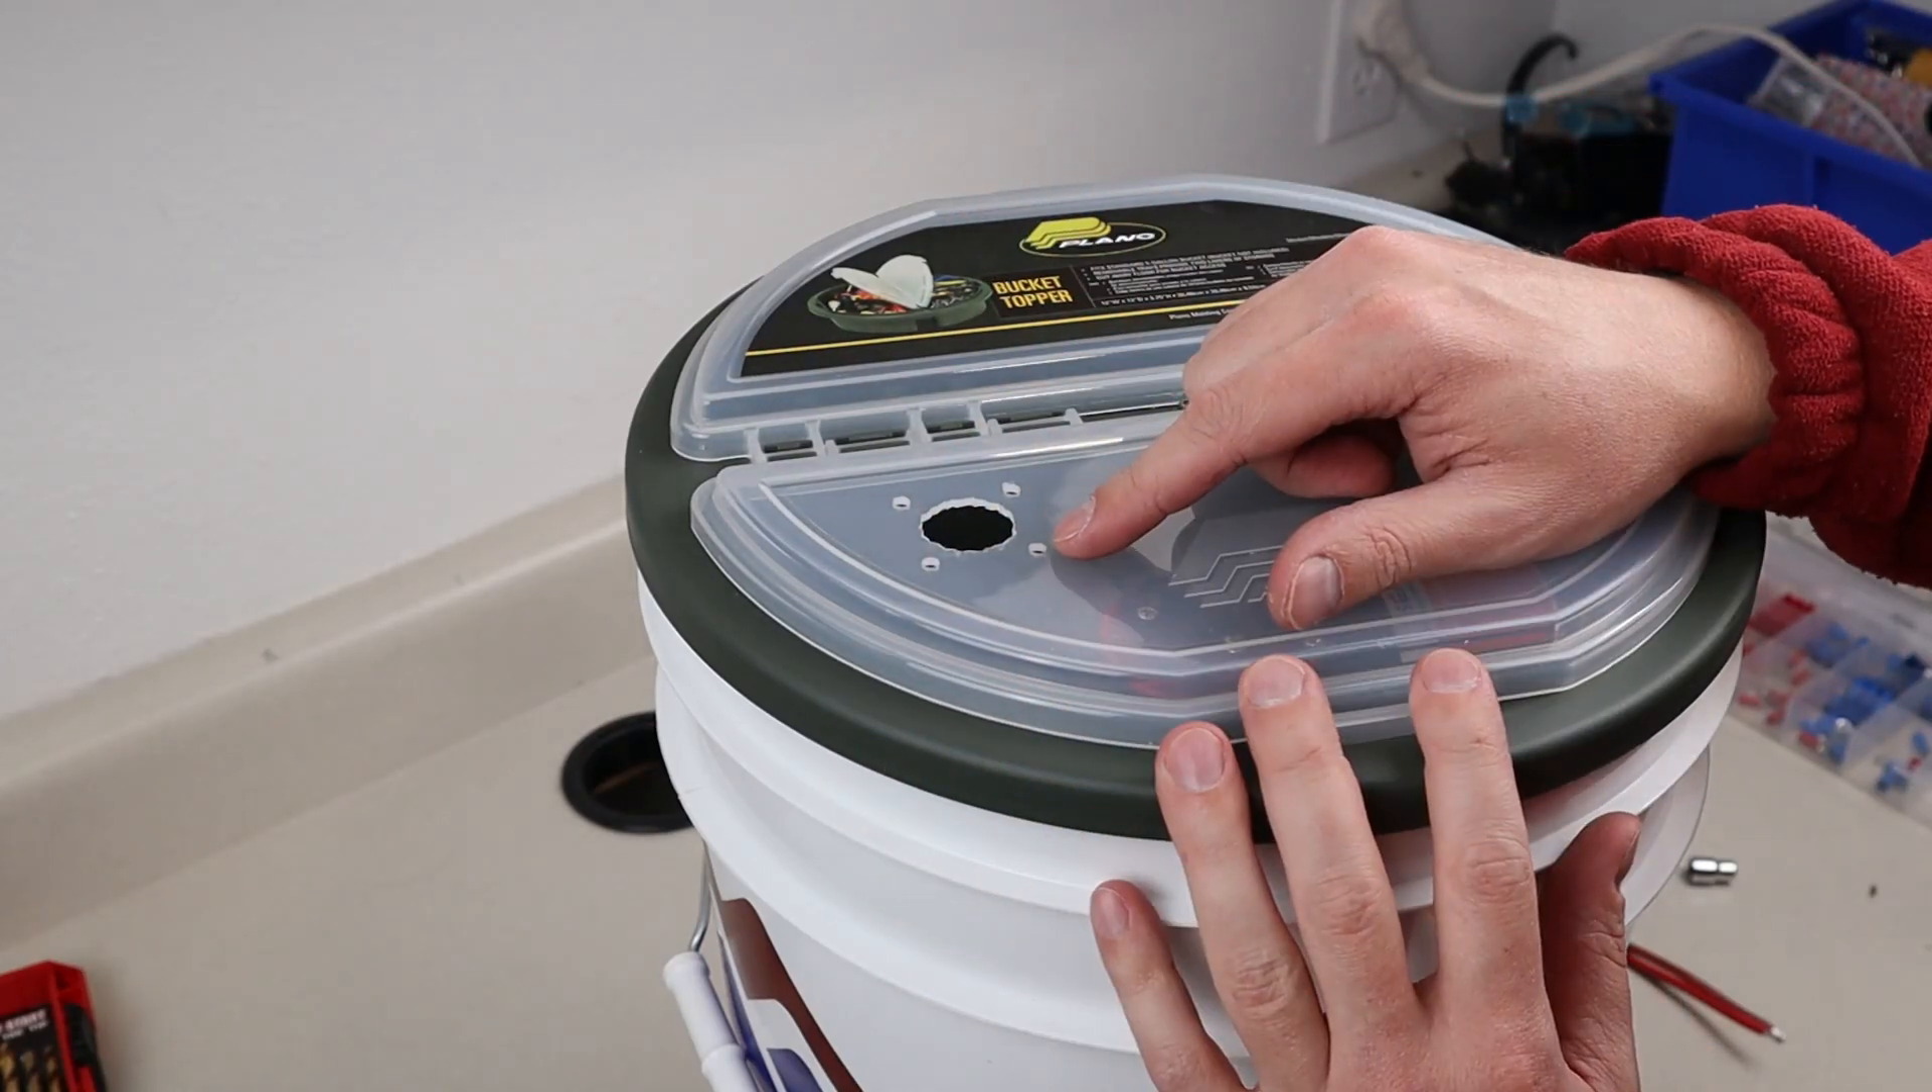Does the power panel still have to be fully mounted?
Yes.